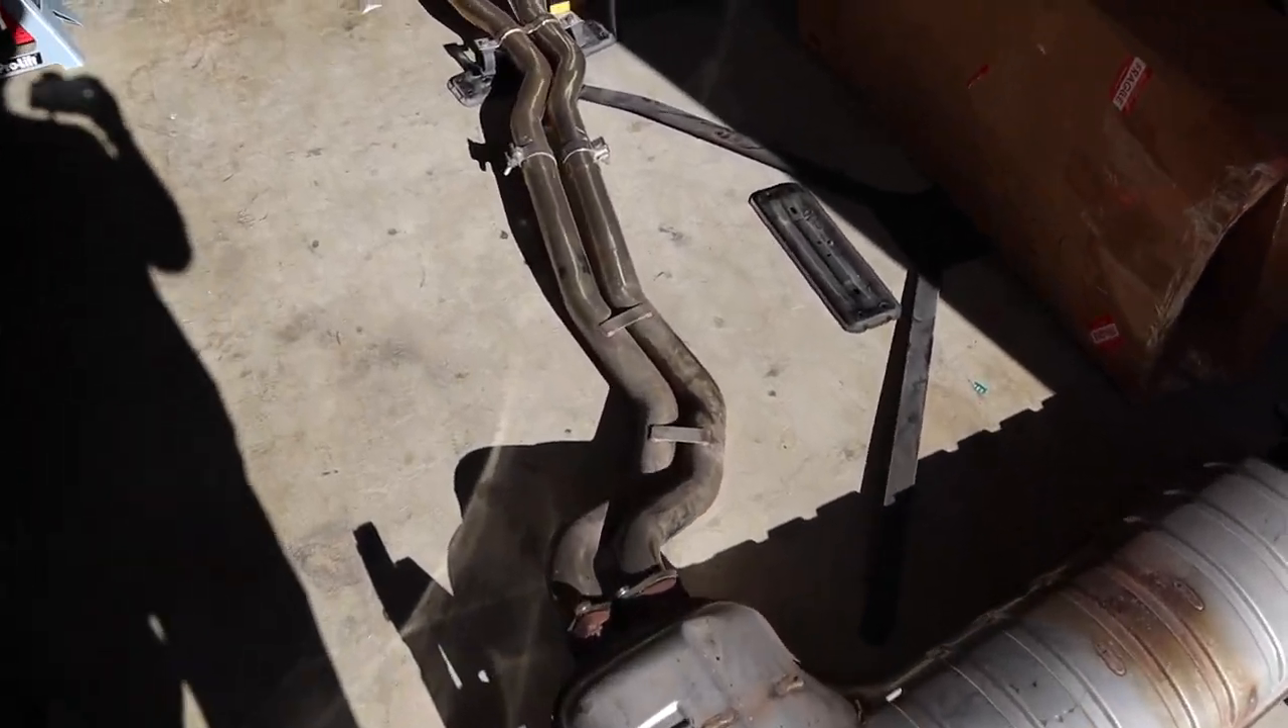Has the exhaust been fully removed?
Yes.